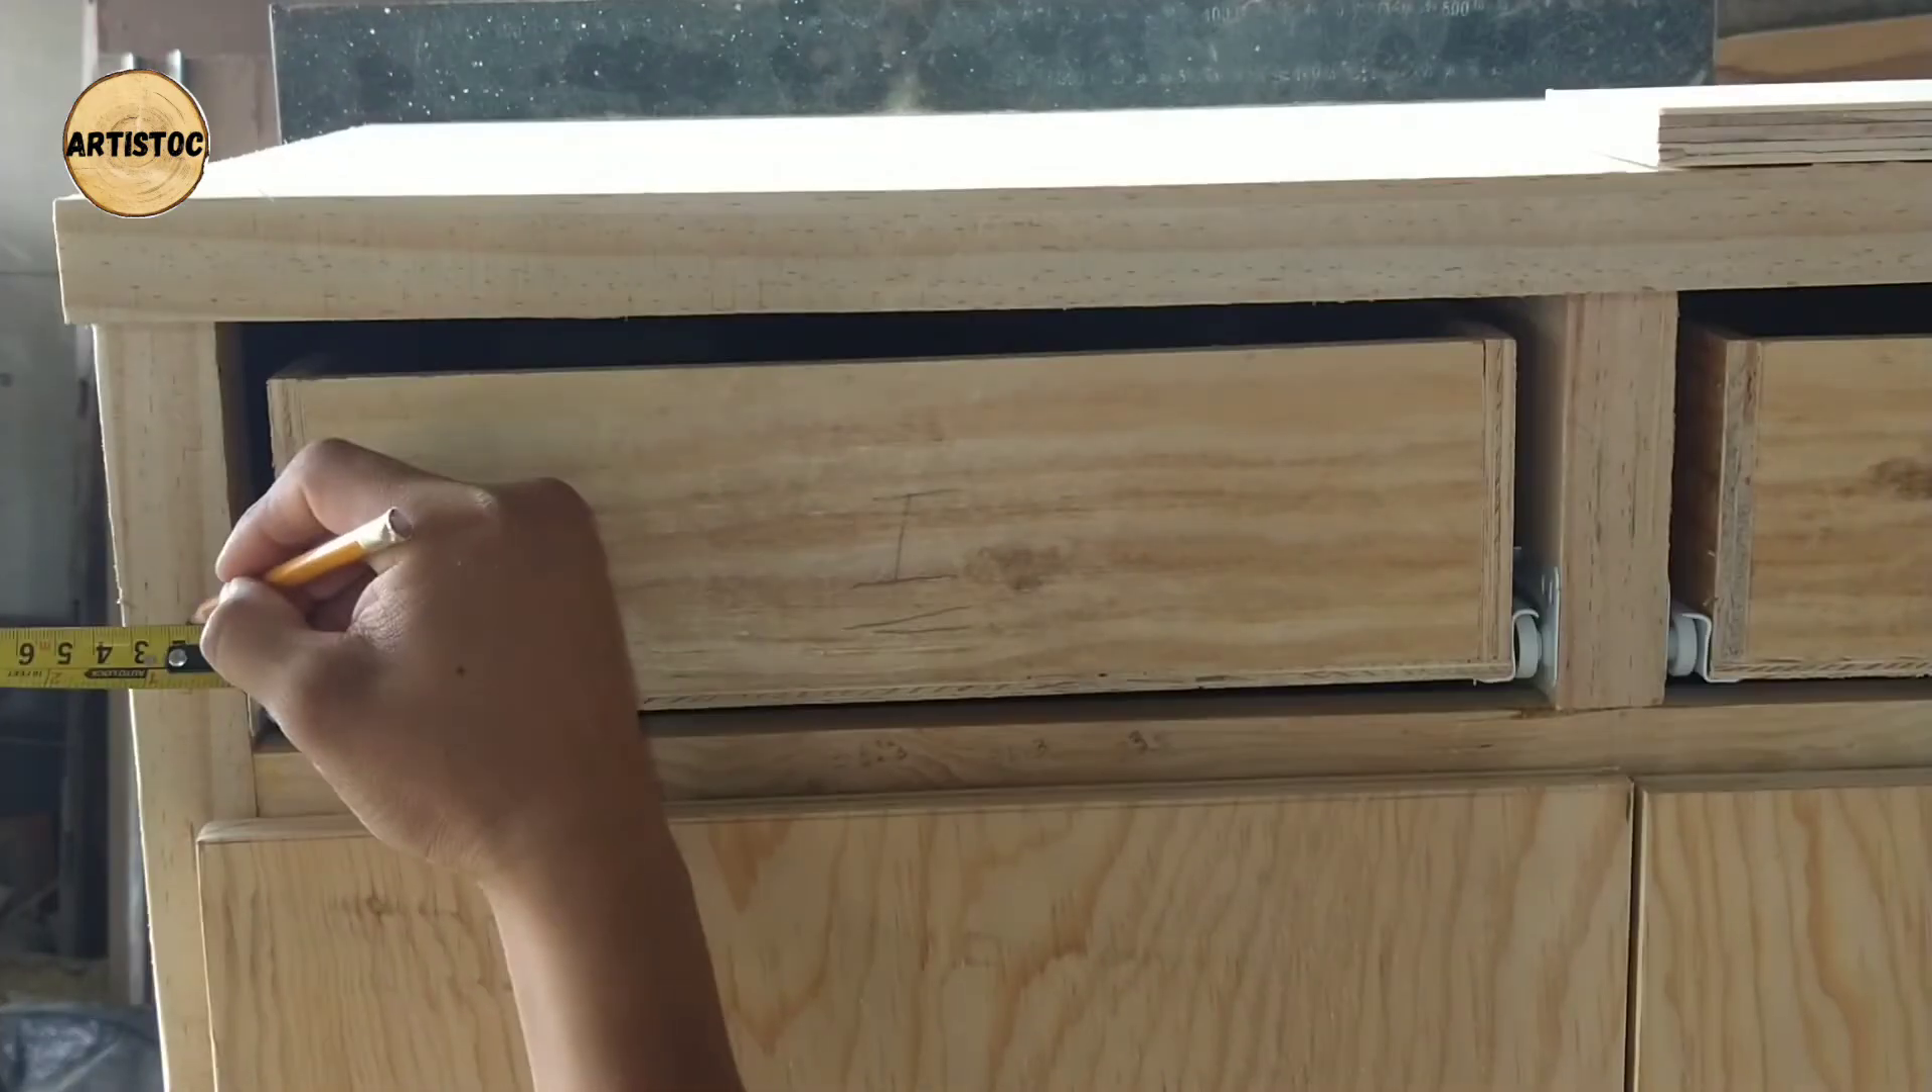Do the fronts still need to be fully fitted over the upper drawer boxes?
Yes.